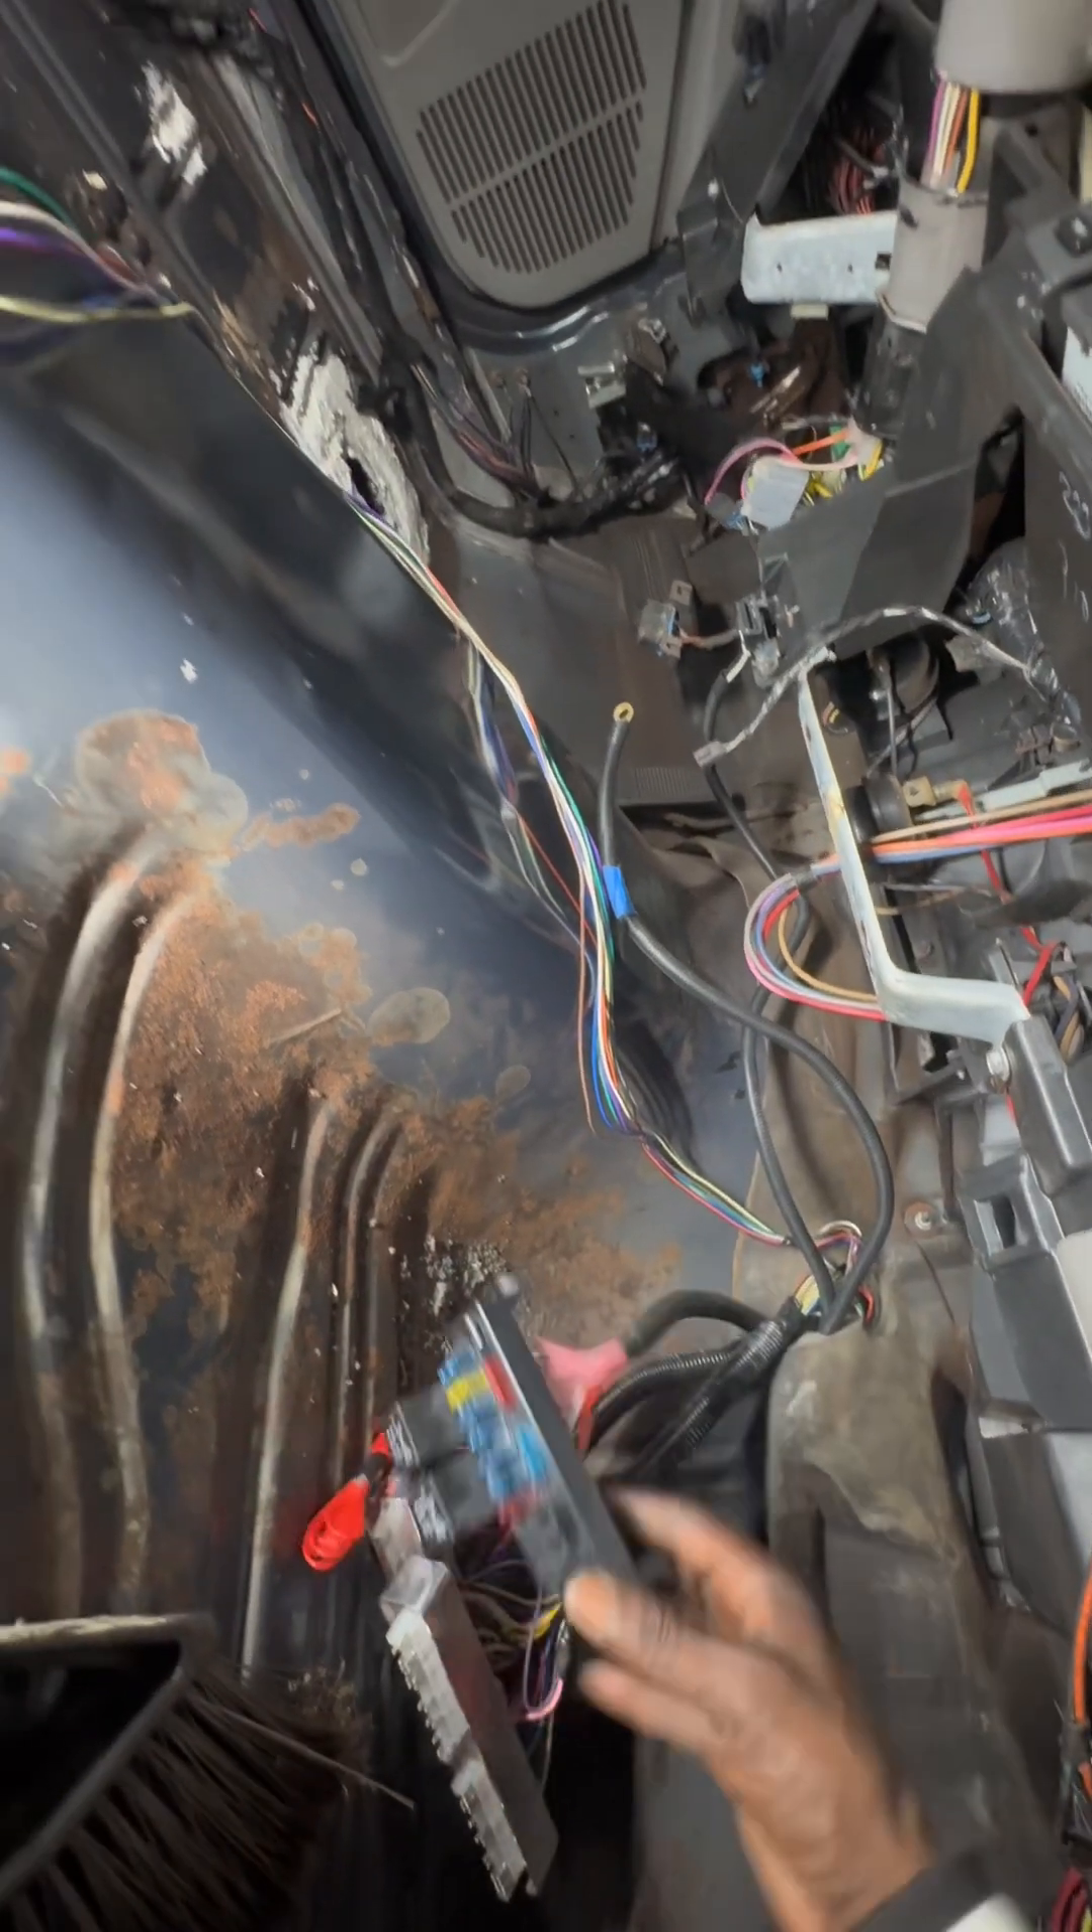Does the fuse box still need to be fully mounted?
Yes.